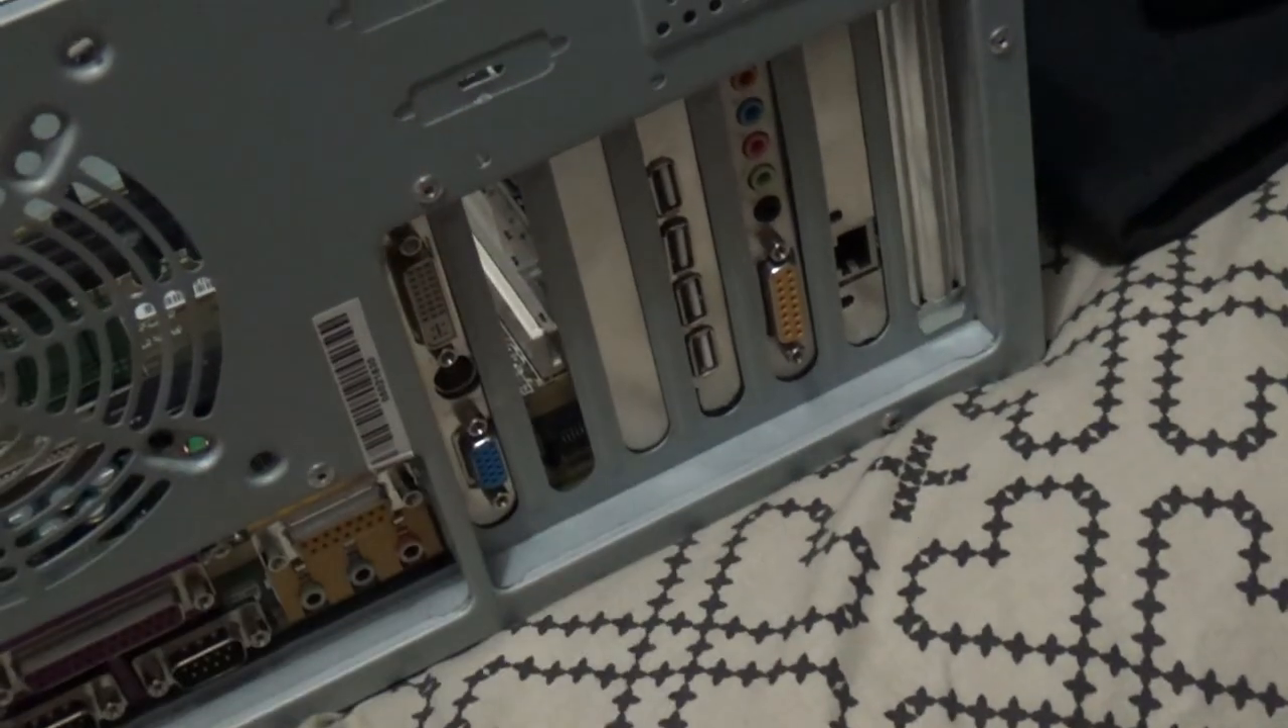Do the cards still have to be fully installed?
No.